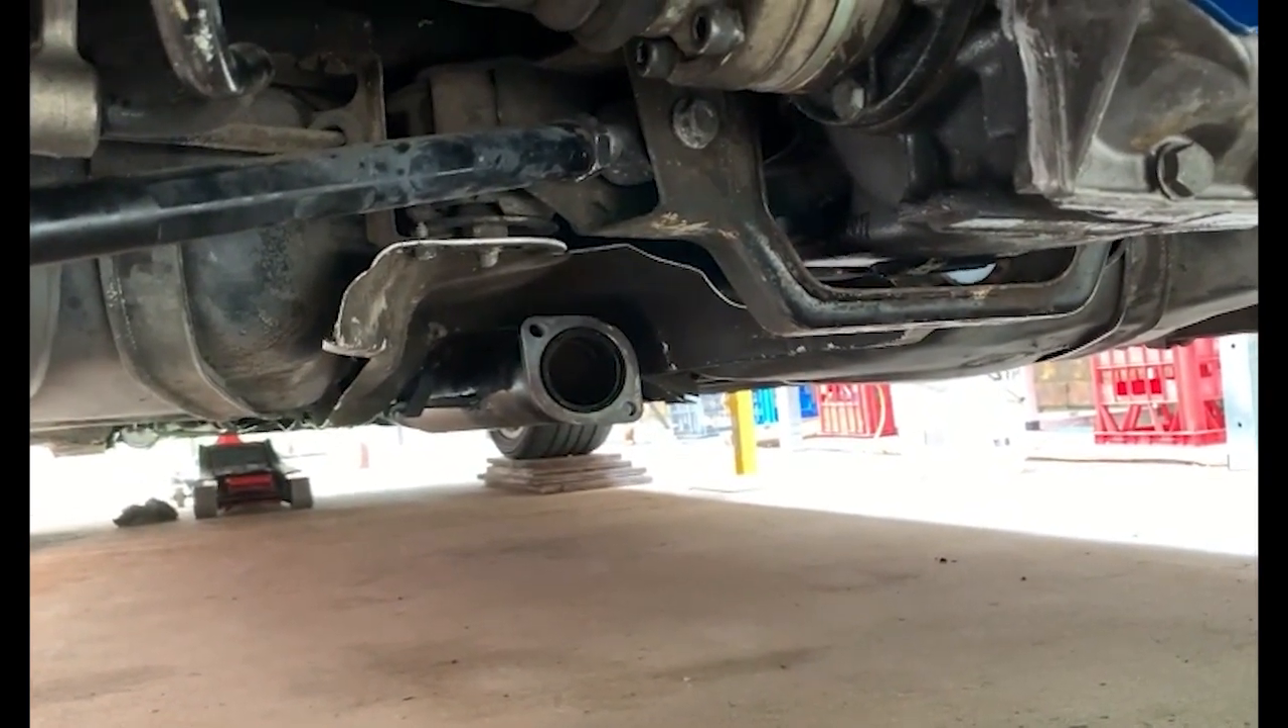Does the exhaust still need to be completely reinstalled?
Yes.